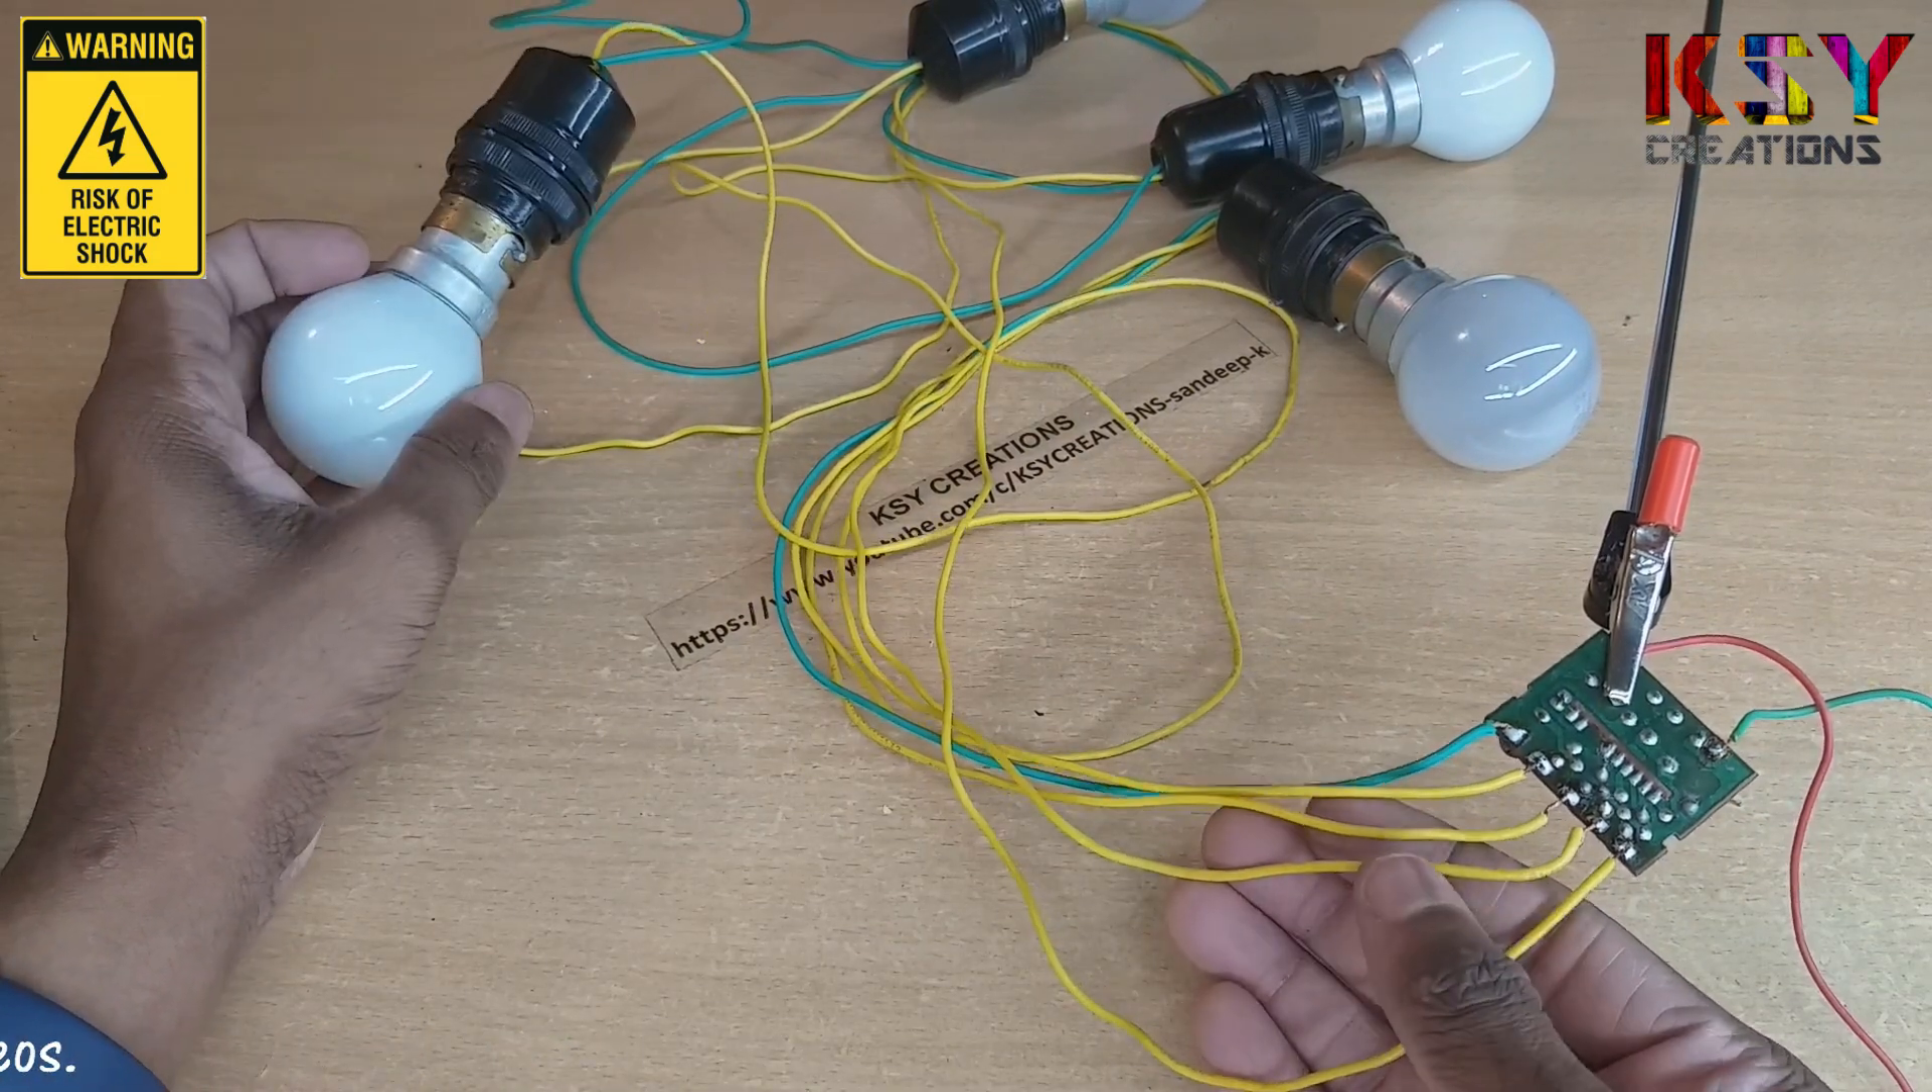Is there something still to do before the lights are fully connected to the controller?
No.